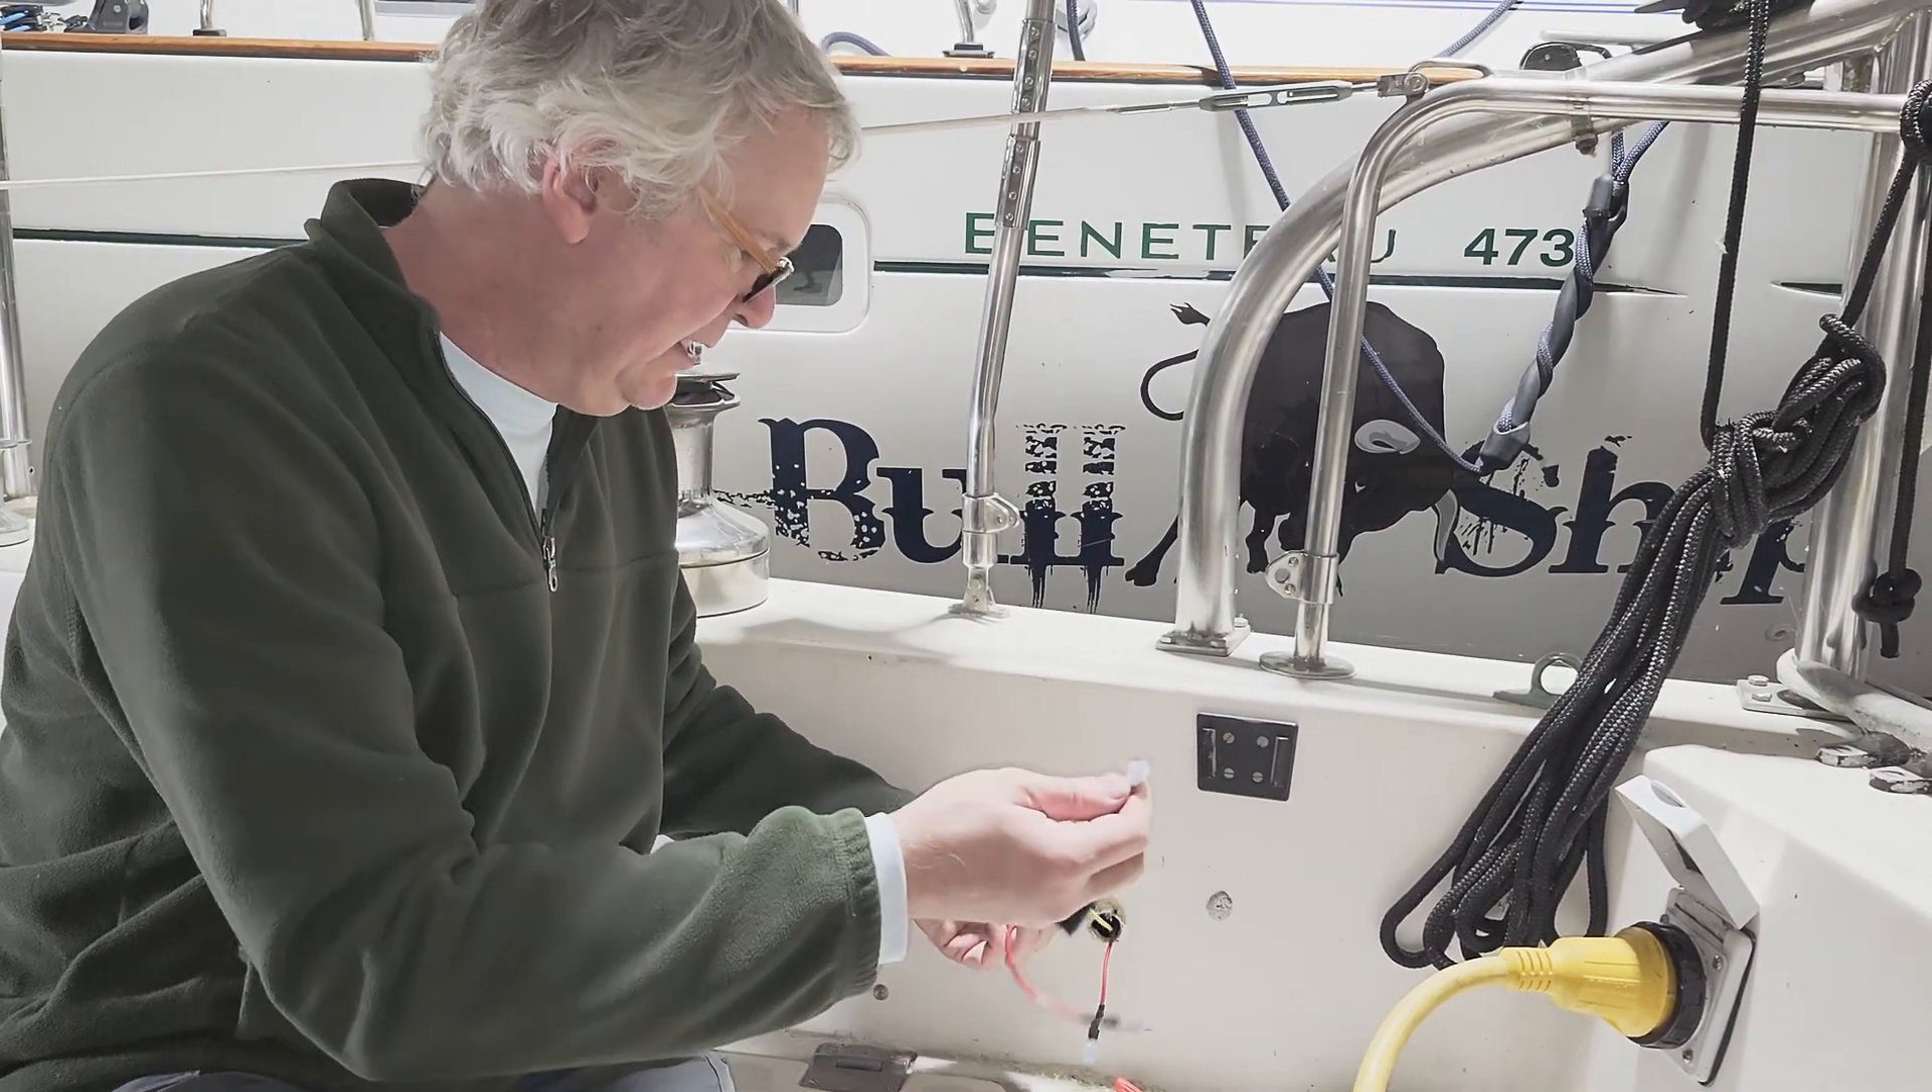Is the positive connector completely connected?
No.